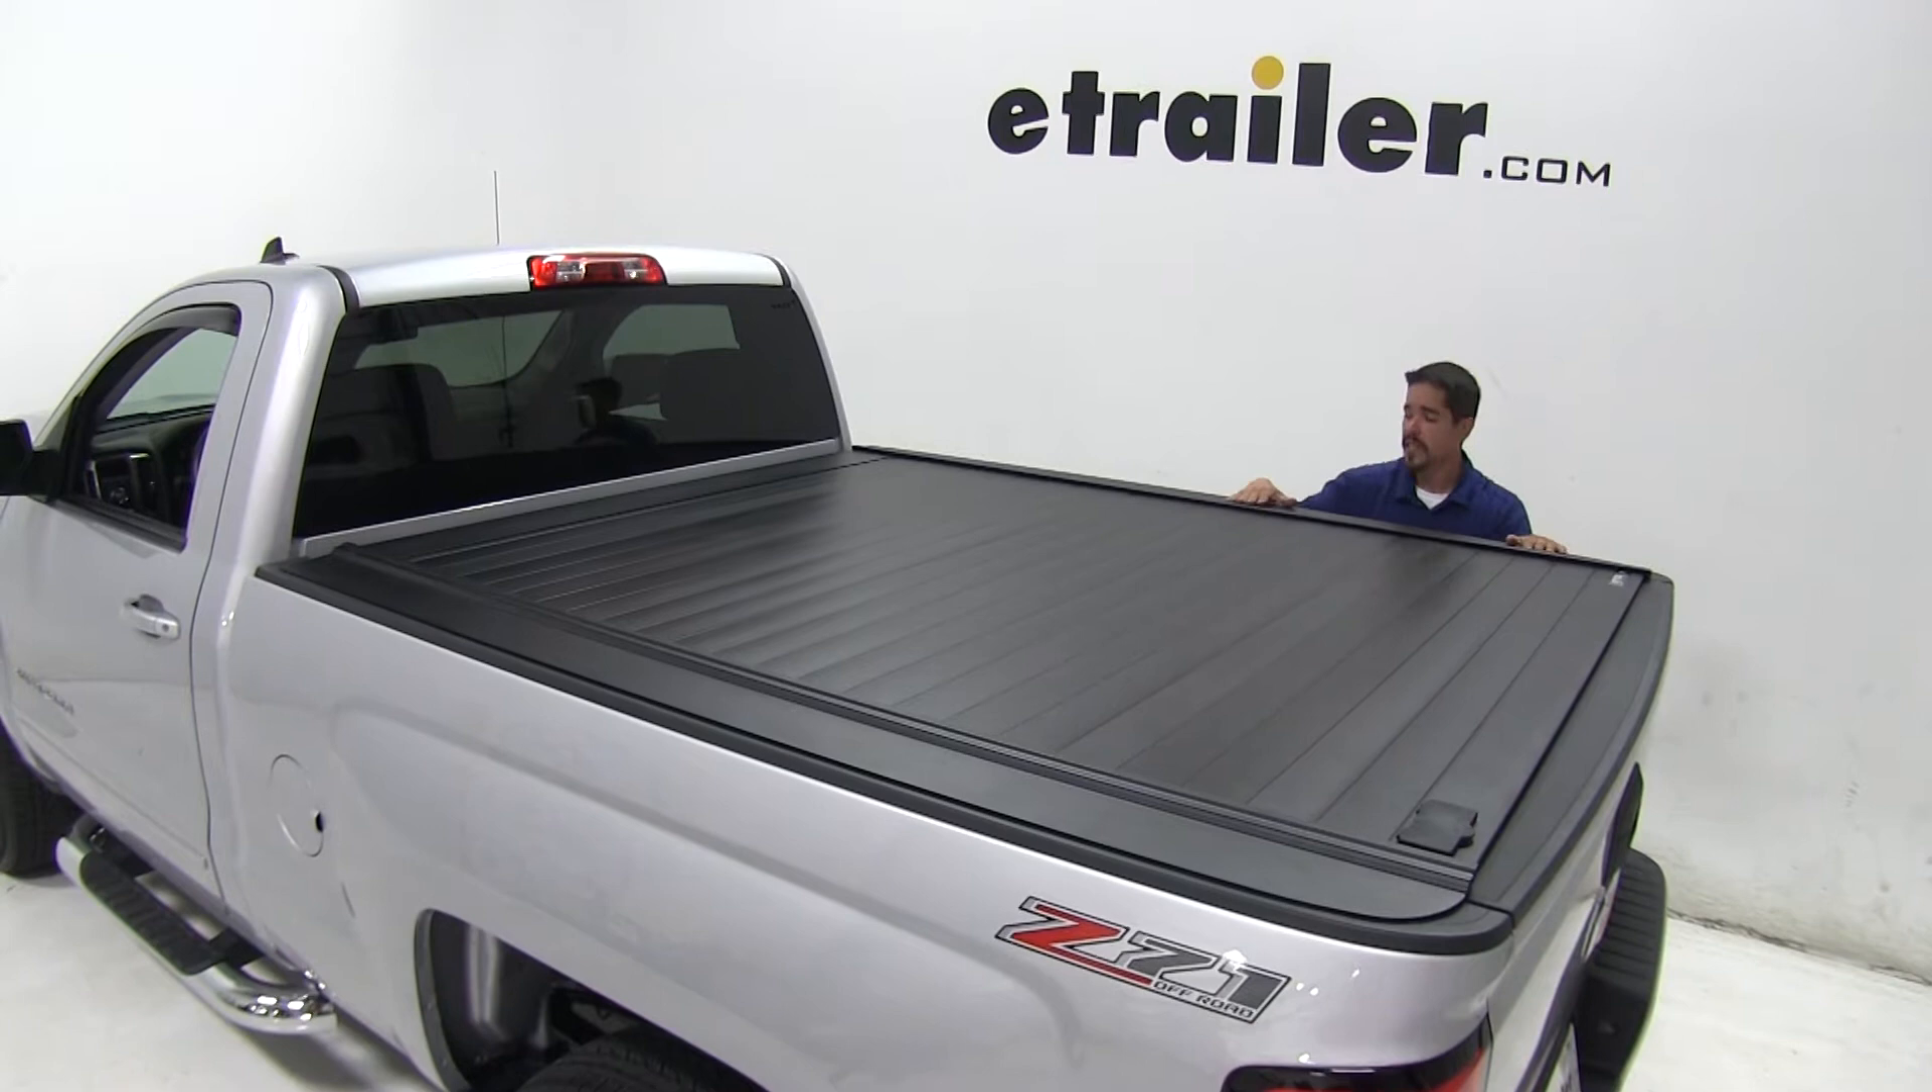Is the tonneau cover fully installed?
Yes.